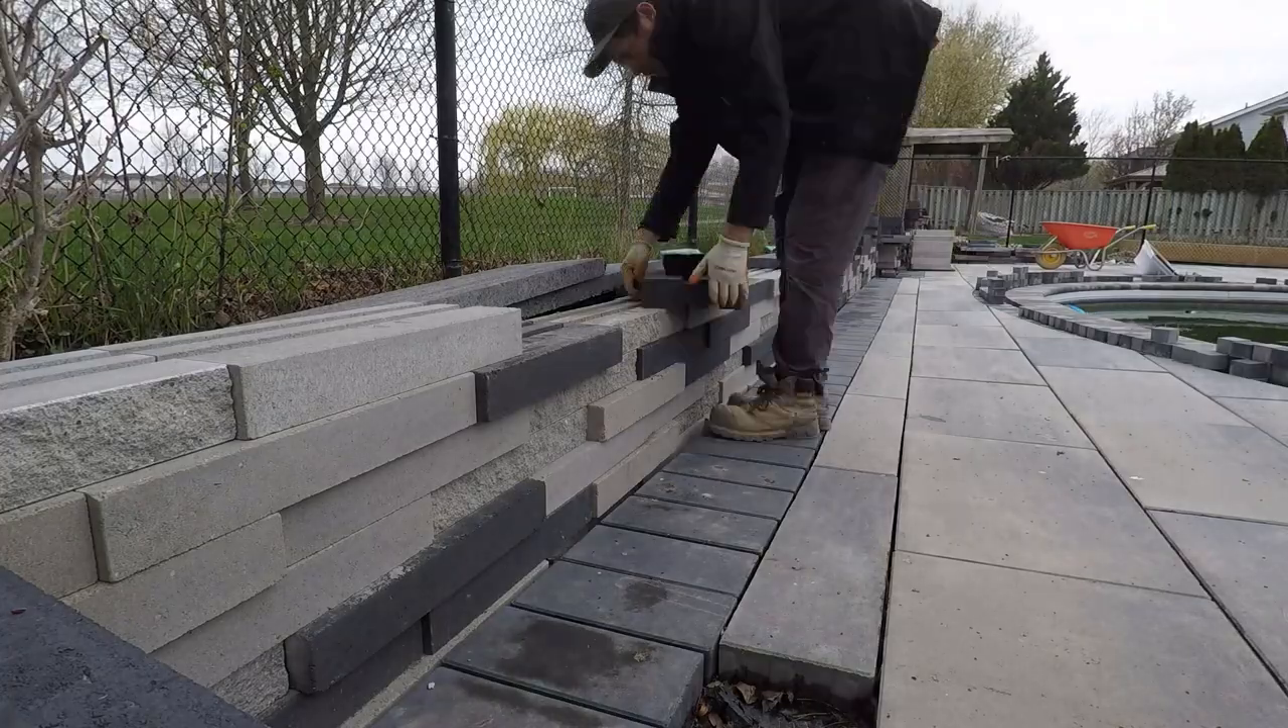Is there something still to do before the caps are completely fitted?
Yes.